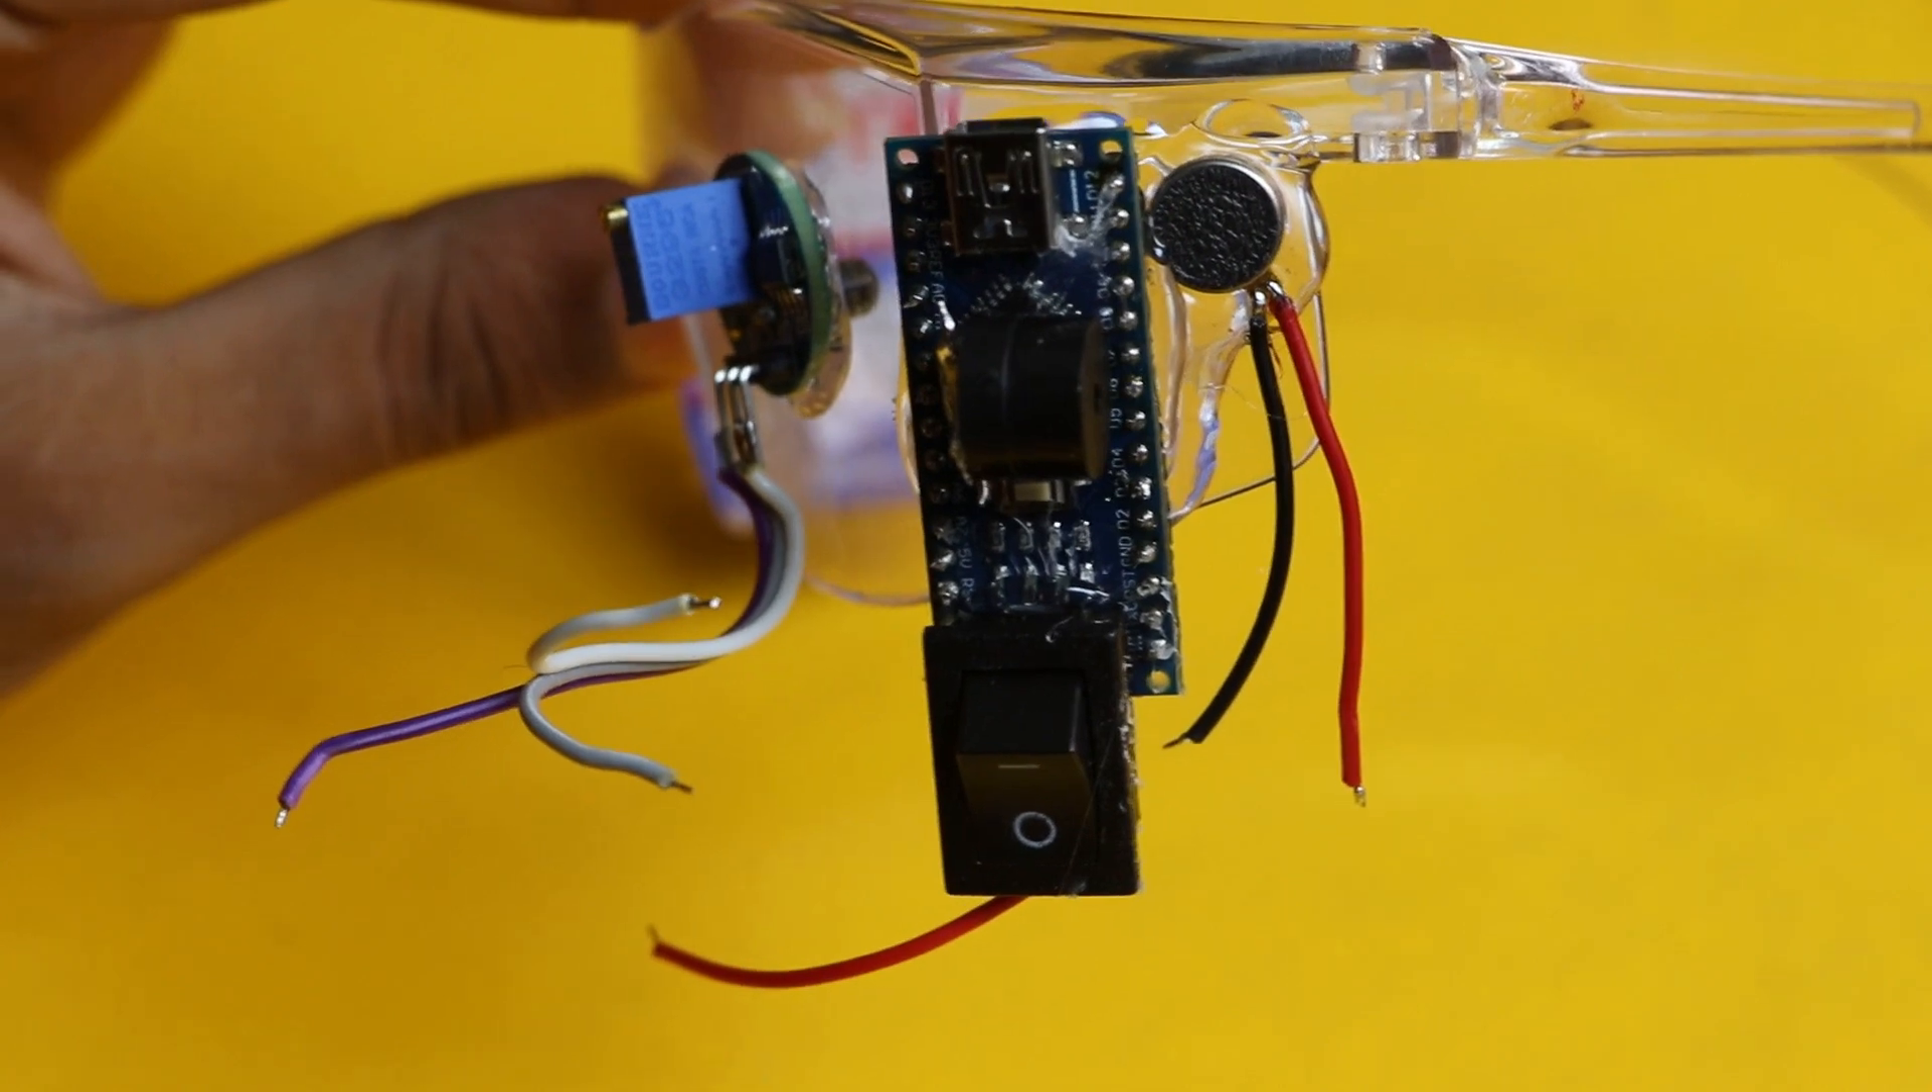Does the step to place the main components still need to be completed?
No.